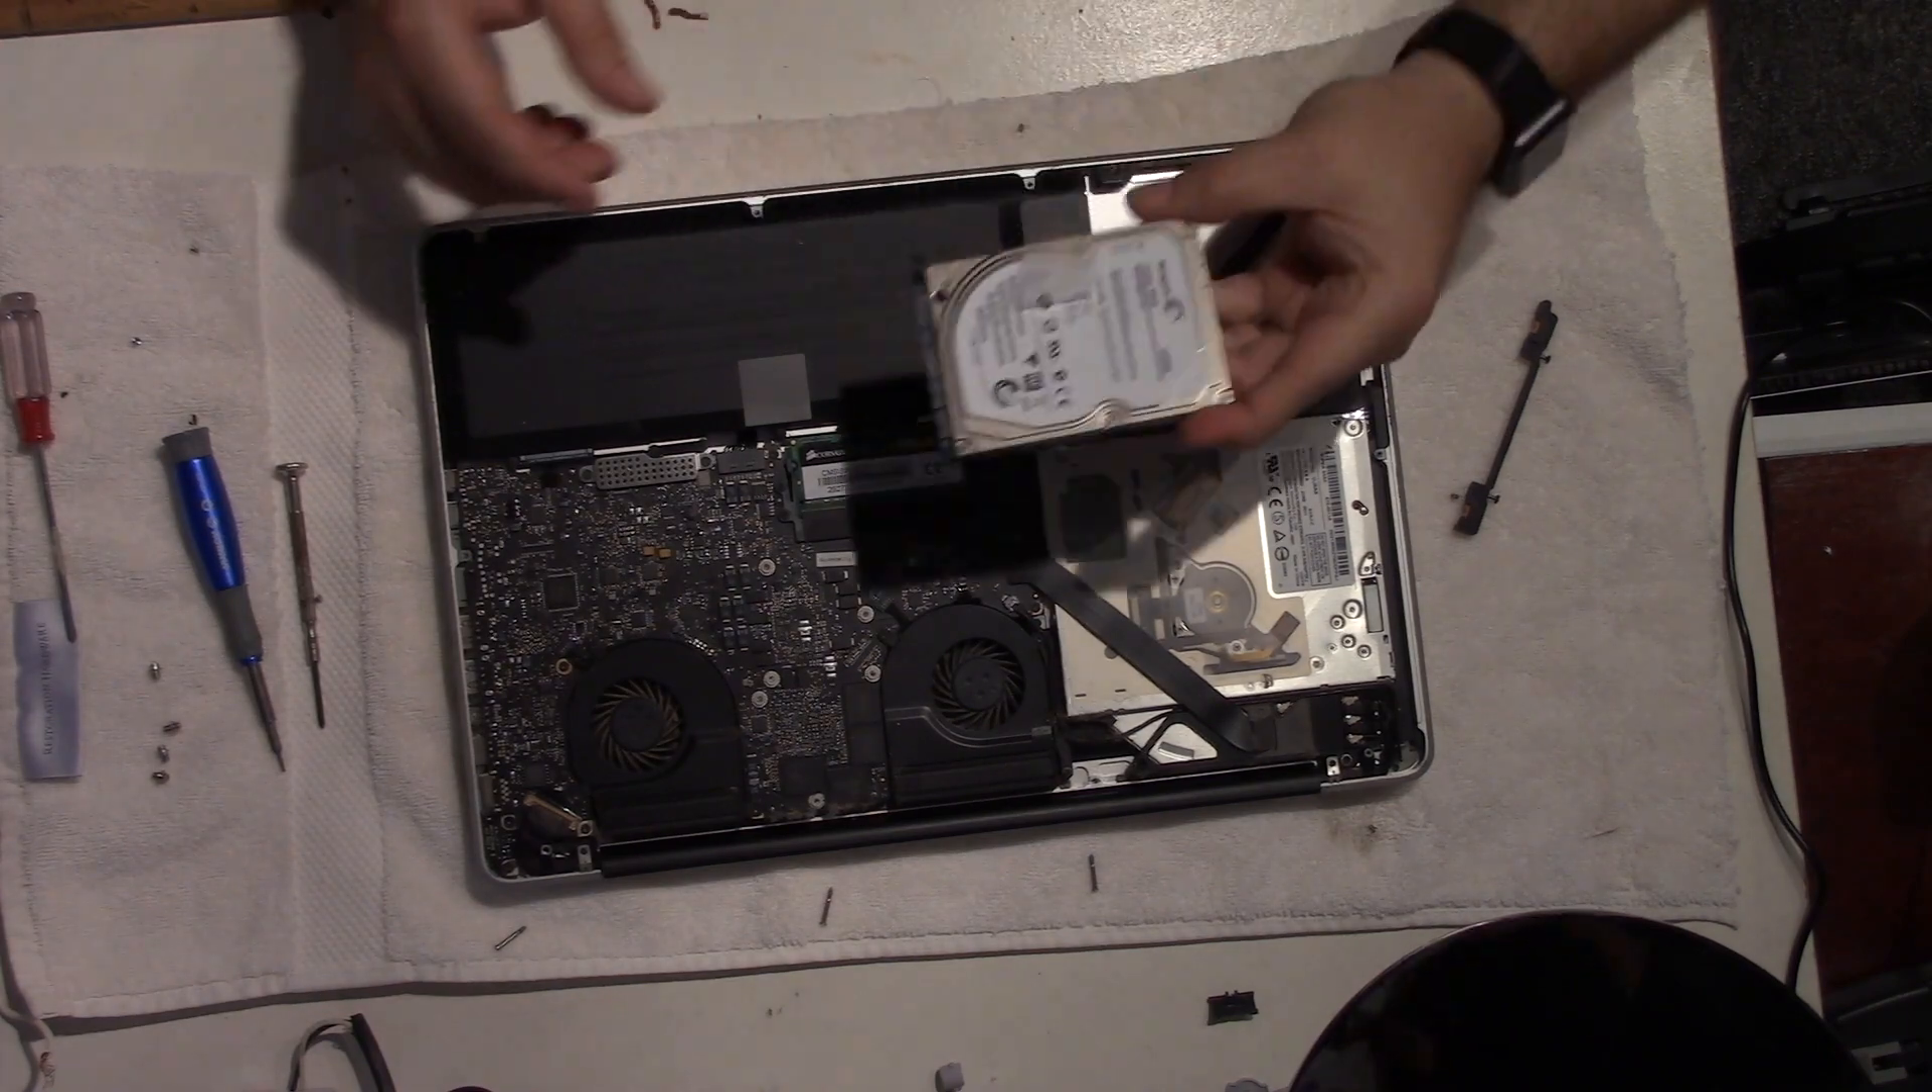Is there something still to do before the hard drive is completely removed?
No.